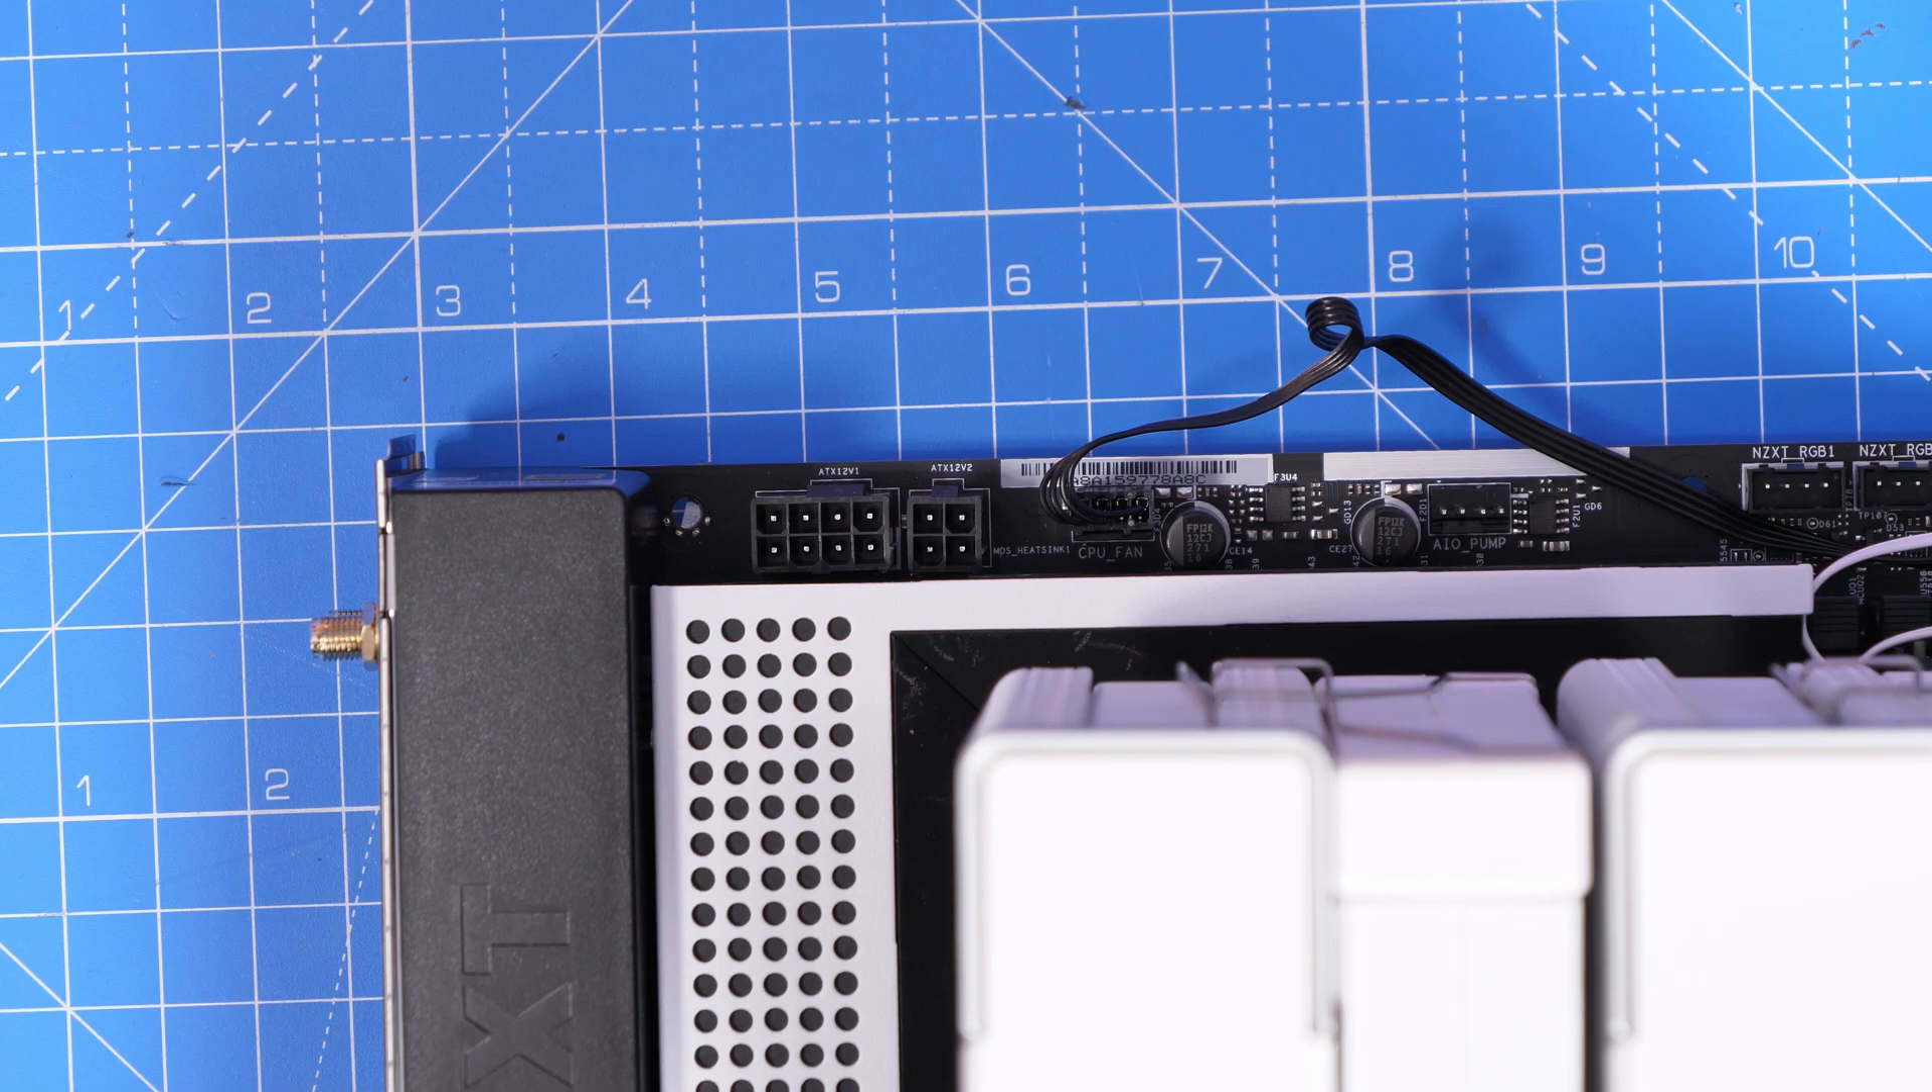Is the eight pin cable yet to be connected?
Yes.